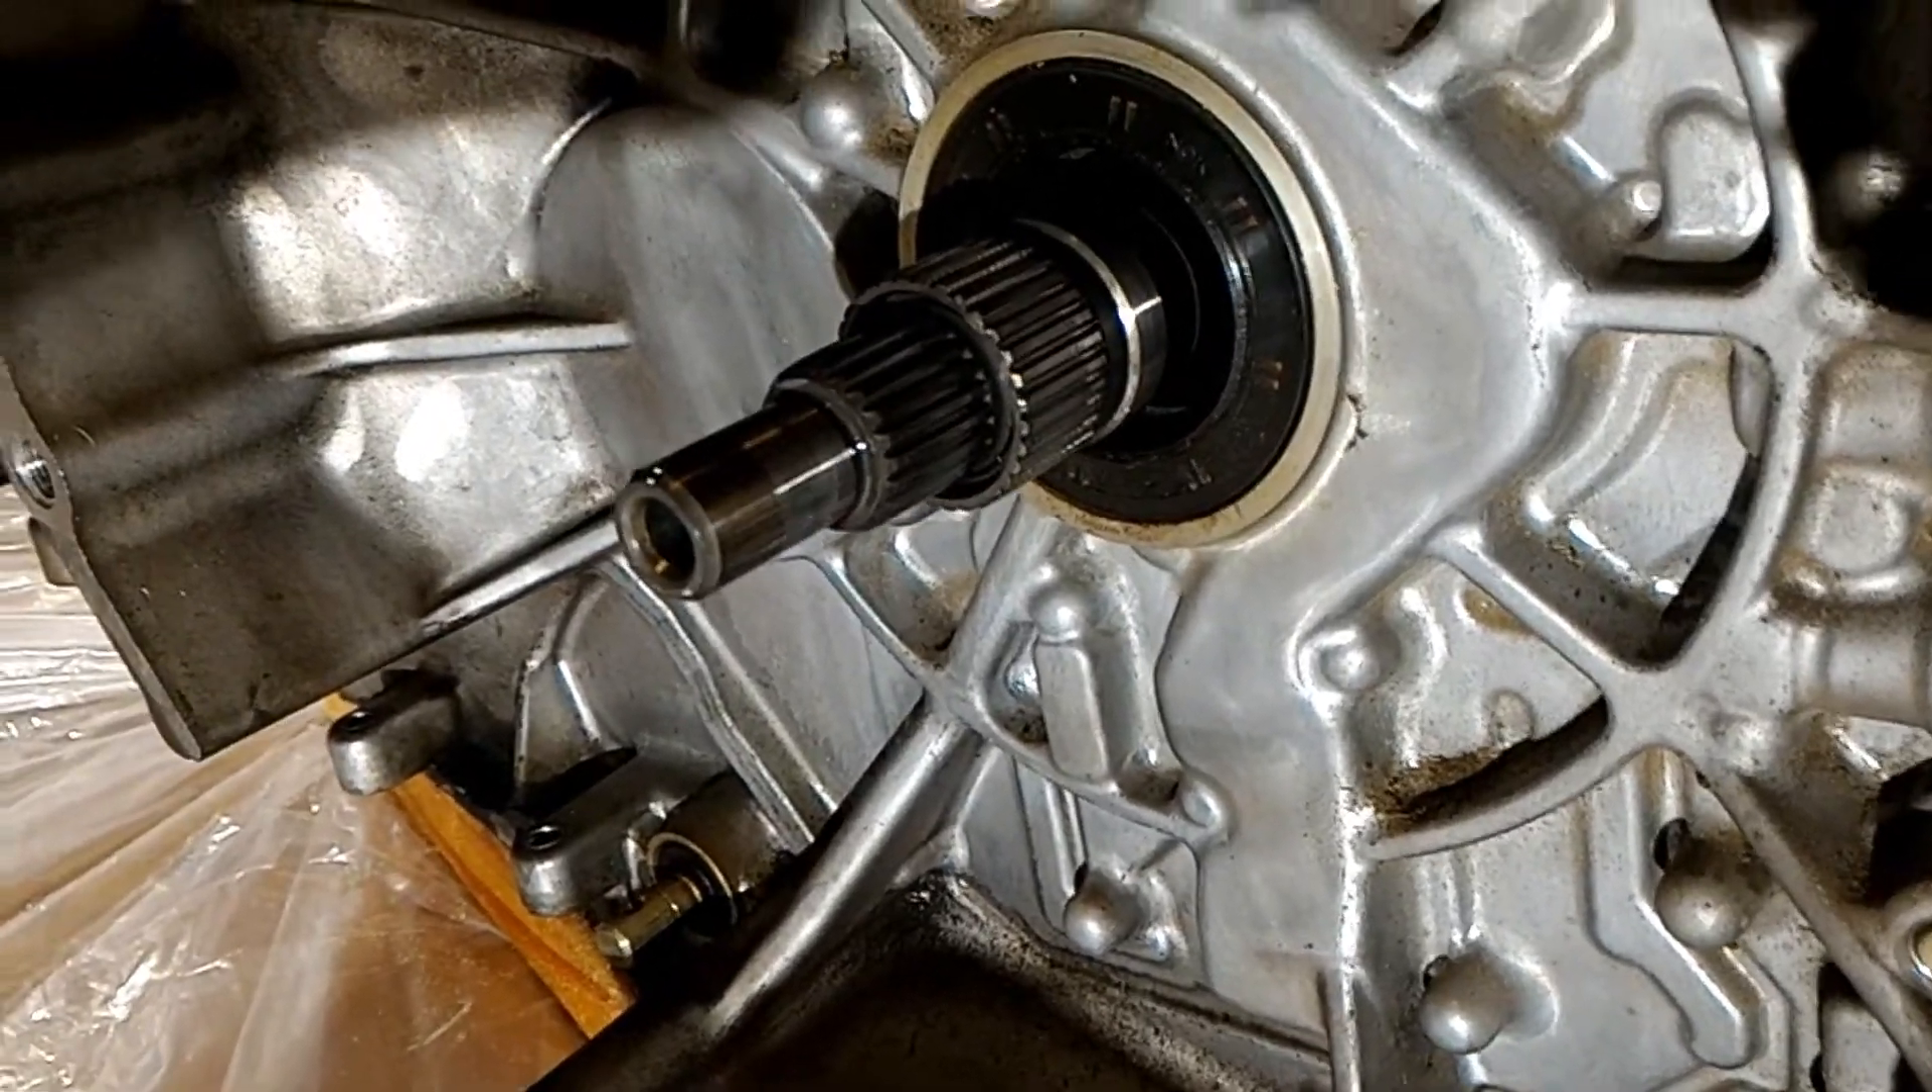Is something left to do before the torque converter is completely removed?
No.